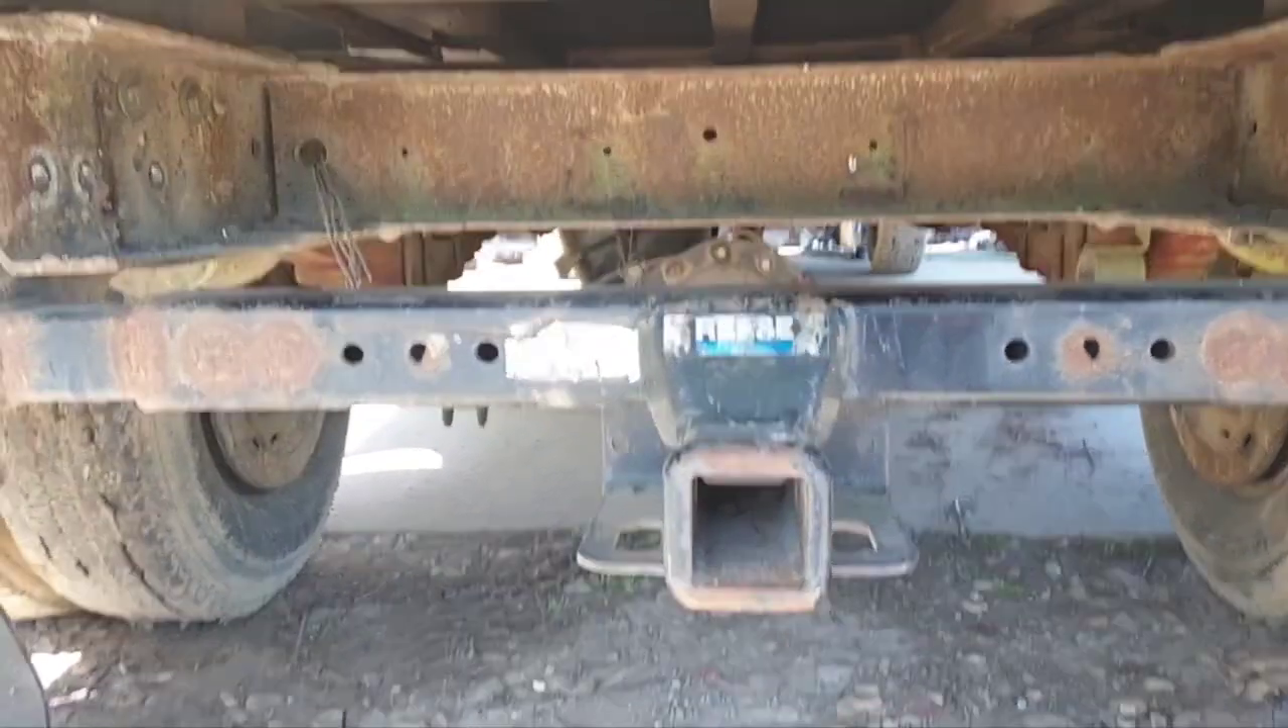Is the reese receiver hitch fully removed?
No.